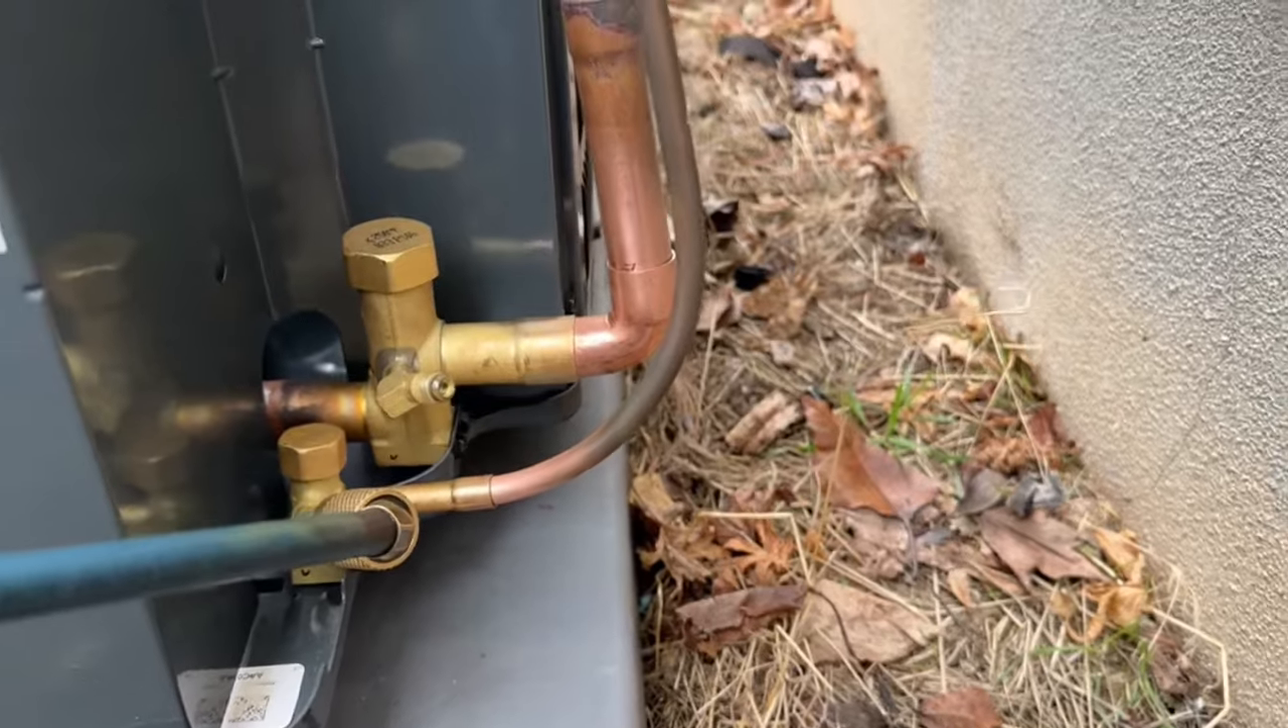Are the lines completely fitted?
Yes.